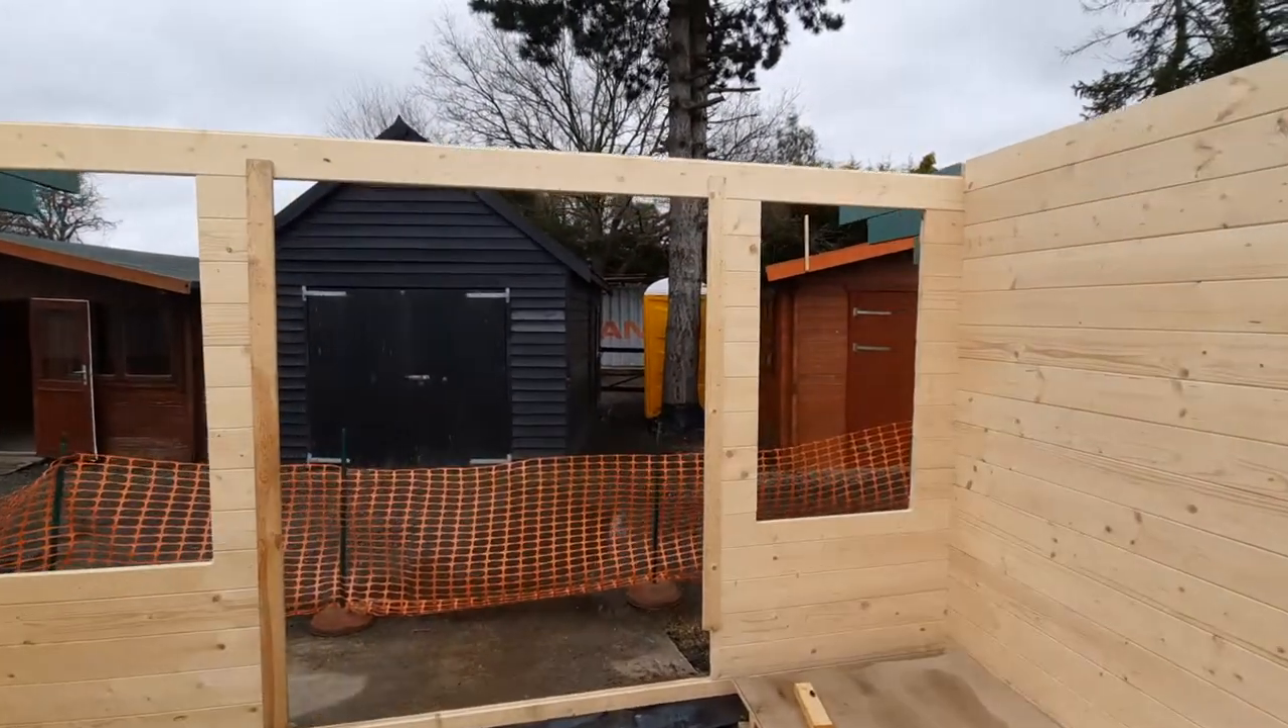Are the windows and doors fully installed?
No.